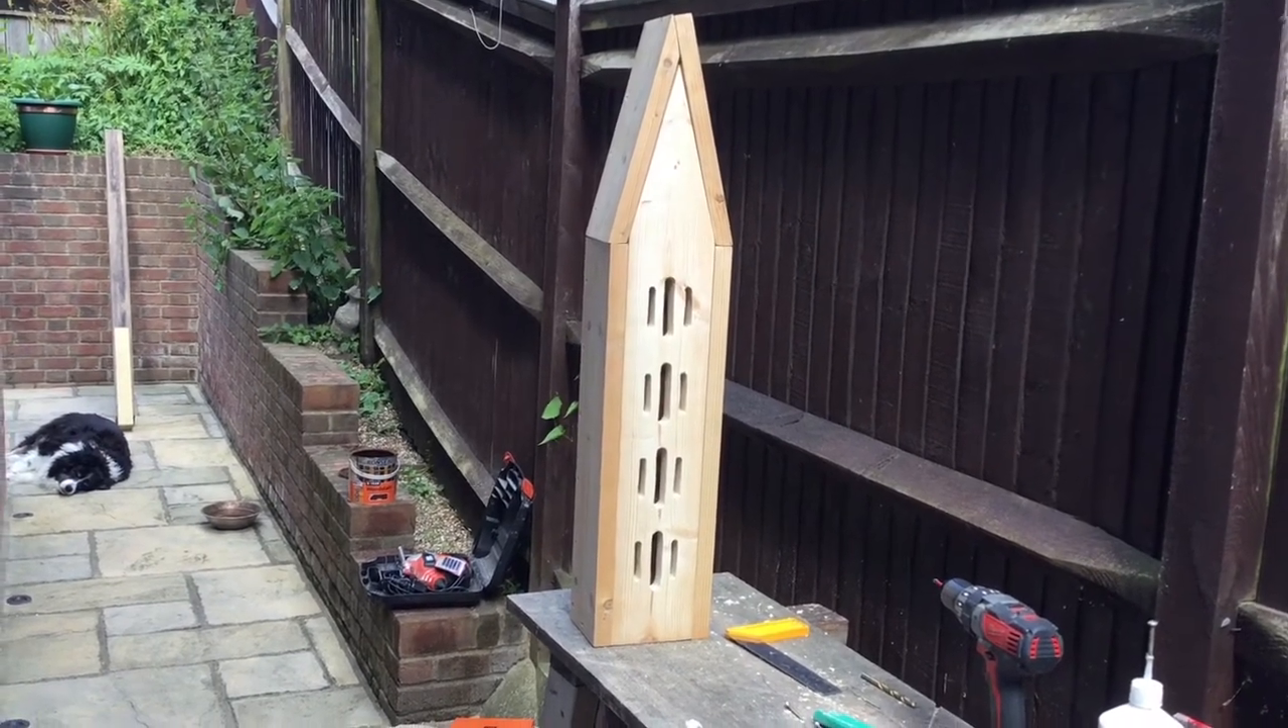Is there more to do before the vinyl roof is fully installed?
Yes.